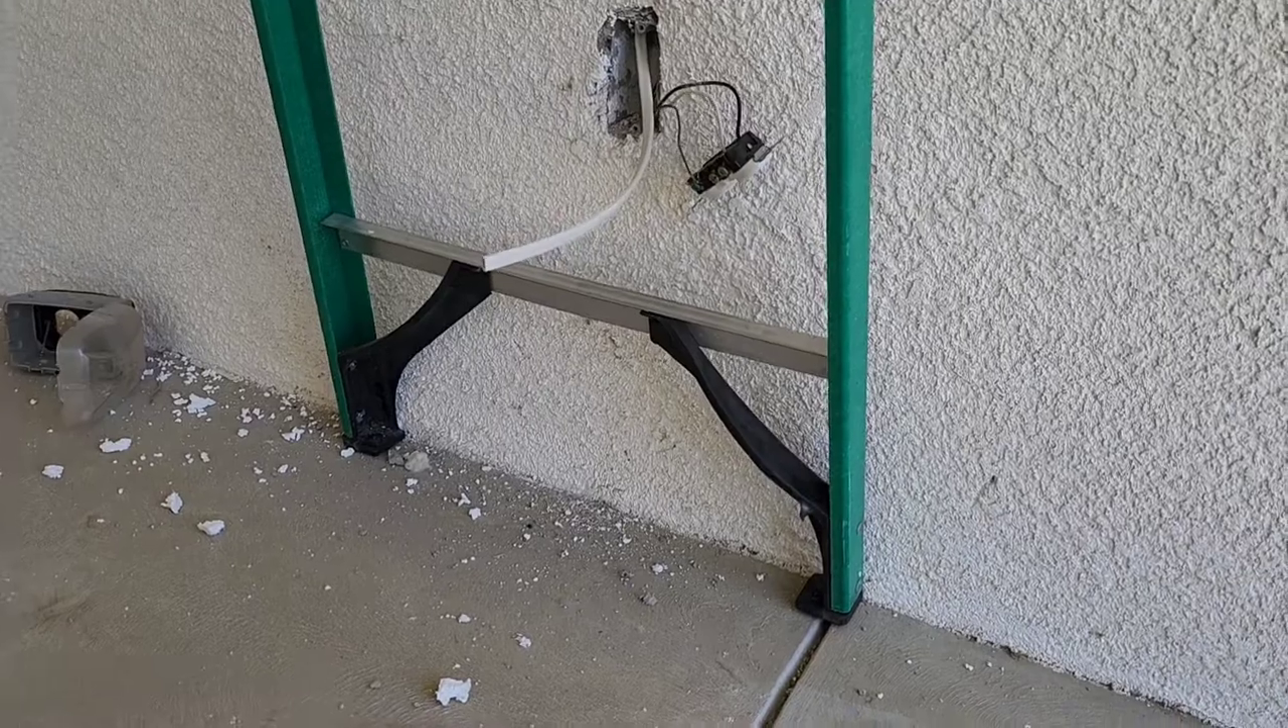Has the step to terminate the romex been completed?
No.